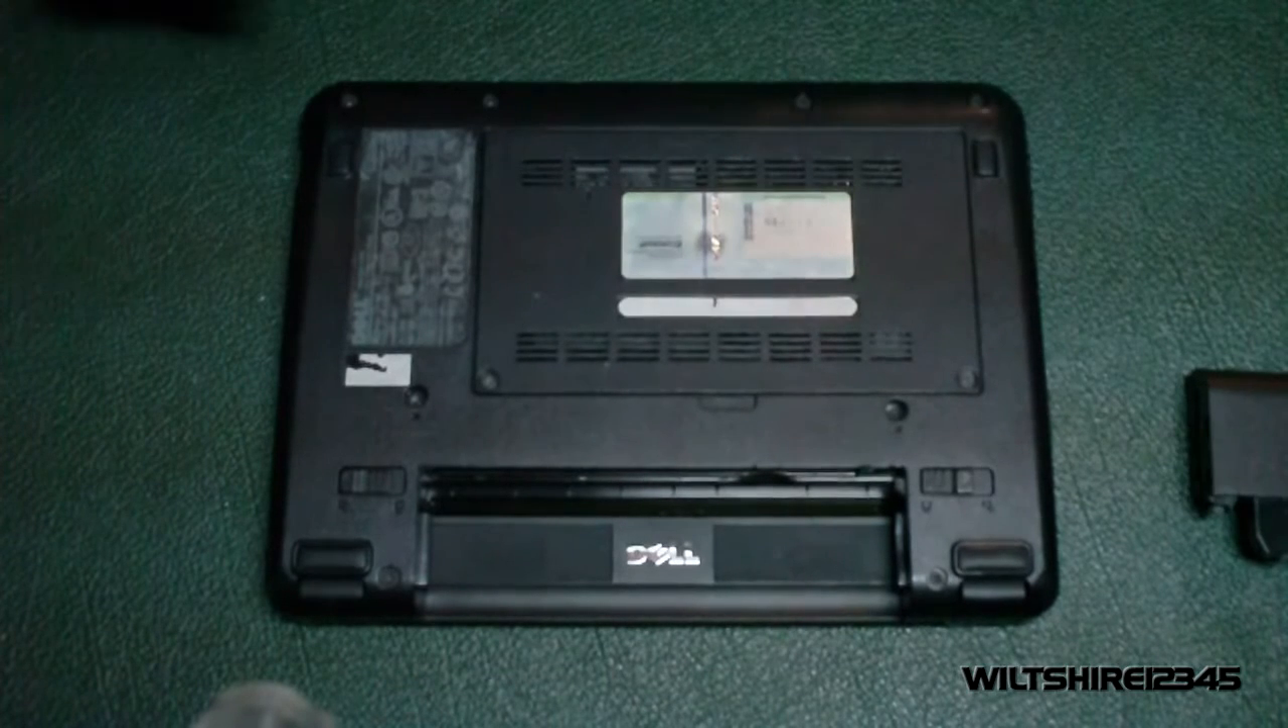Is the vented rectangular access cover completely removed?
No.